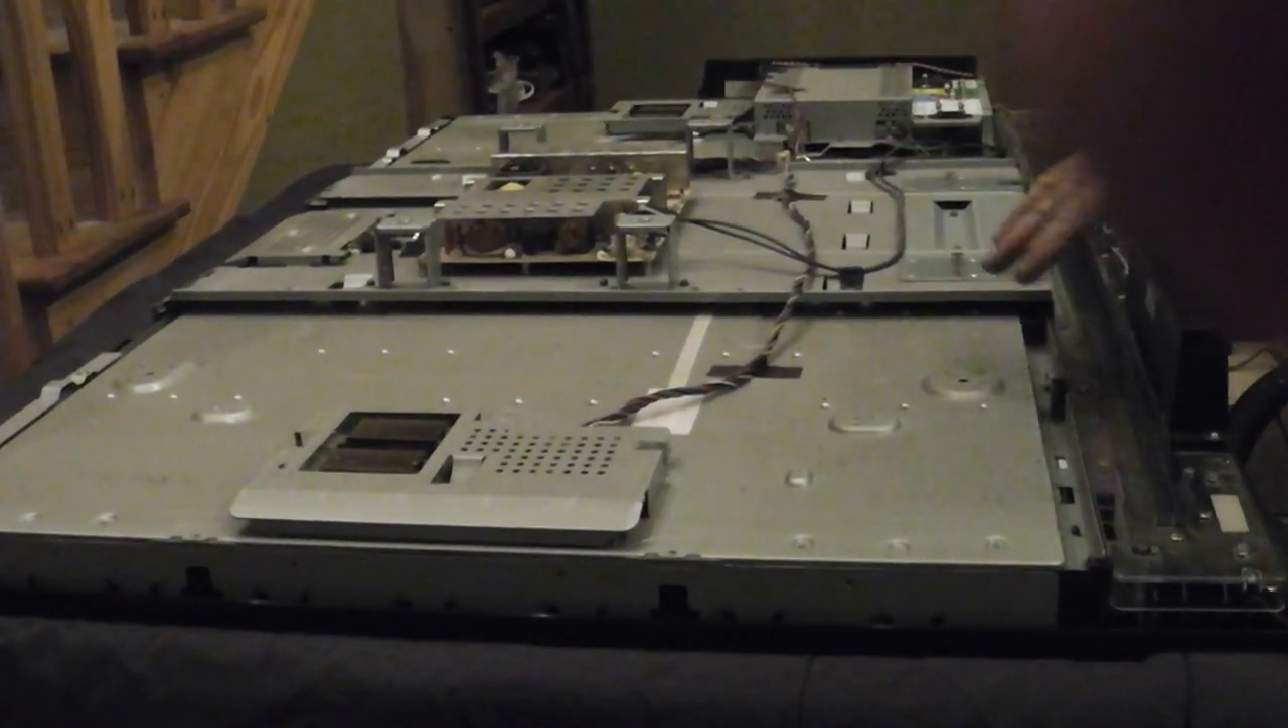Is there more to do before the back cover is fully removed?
No.